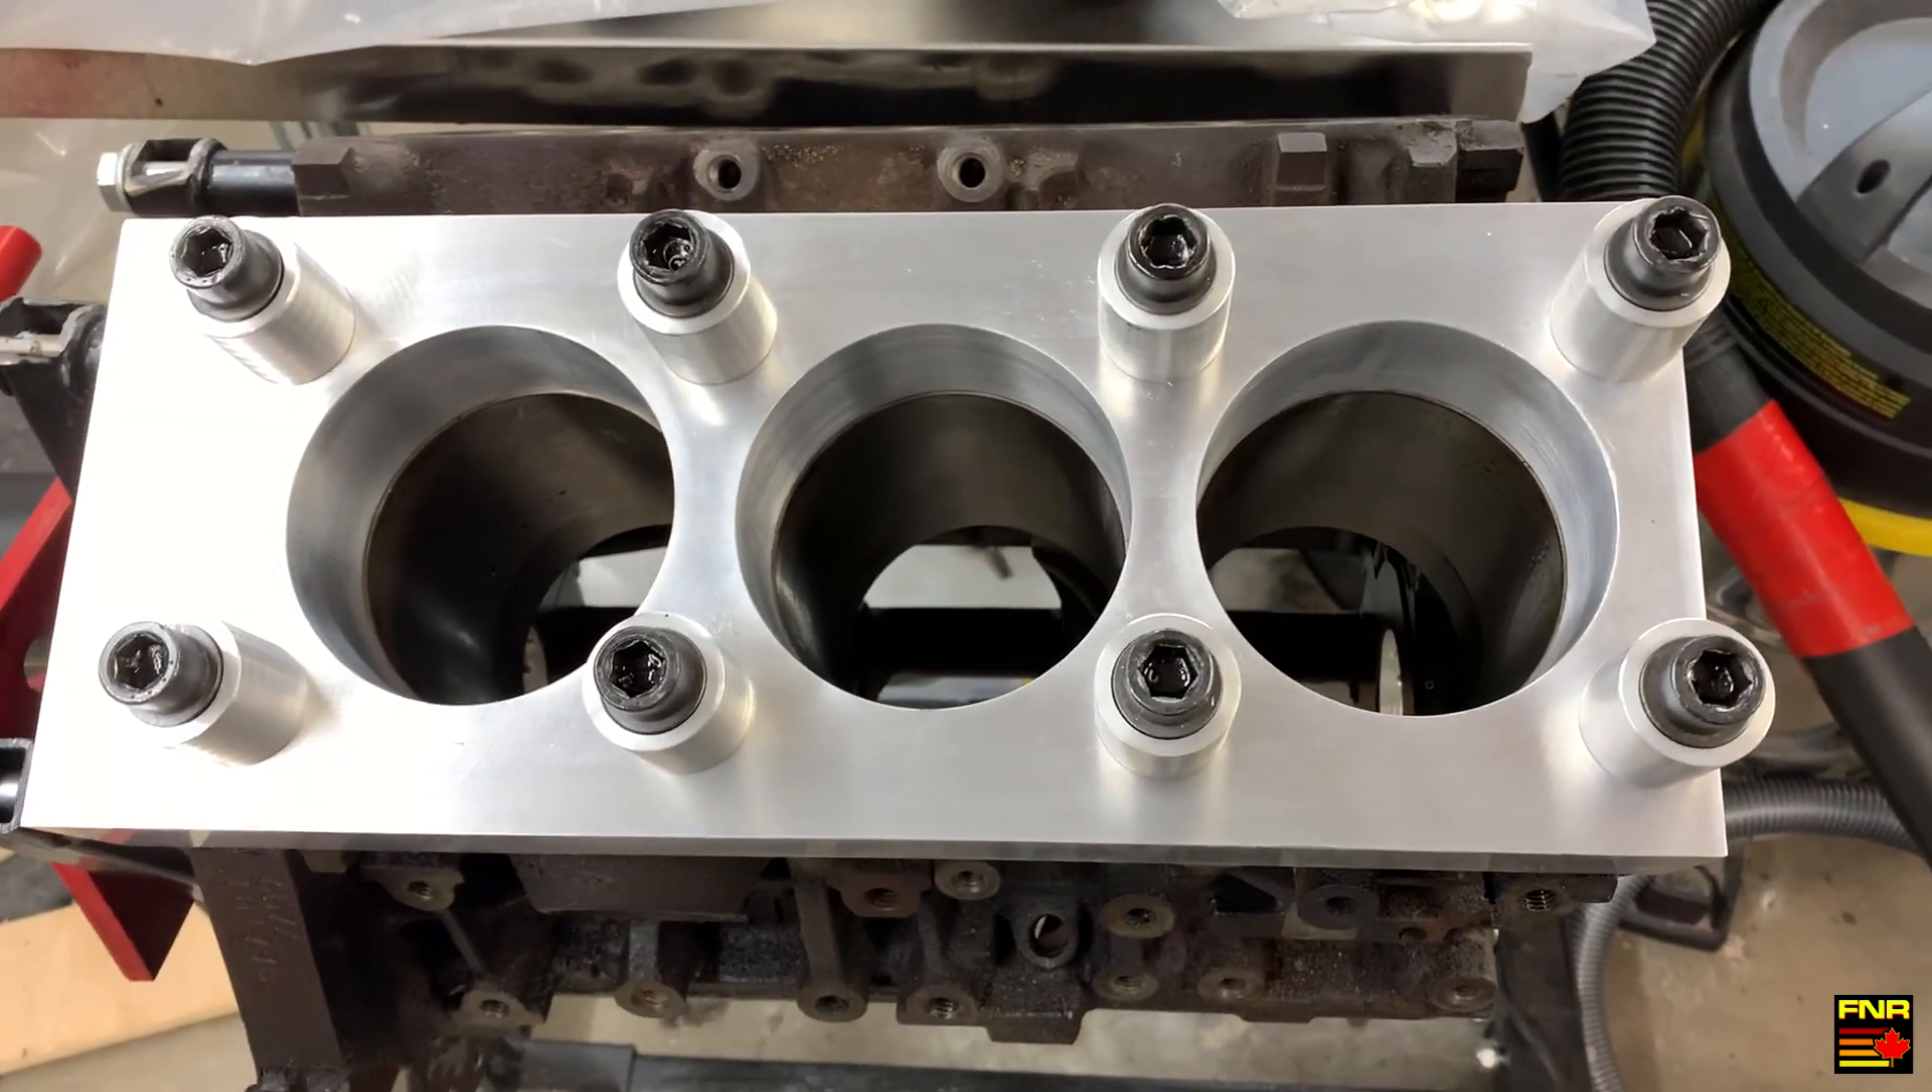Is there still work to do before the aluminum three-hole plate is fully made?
No.